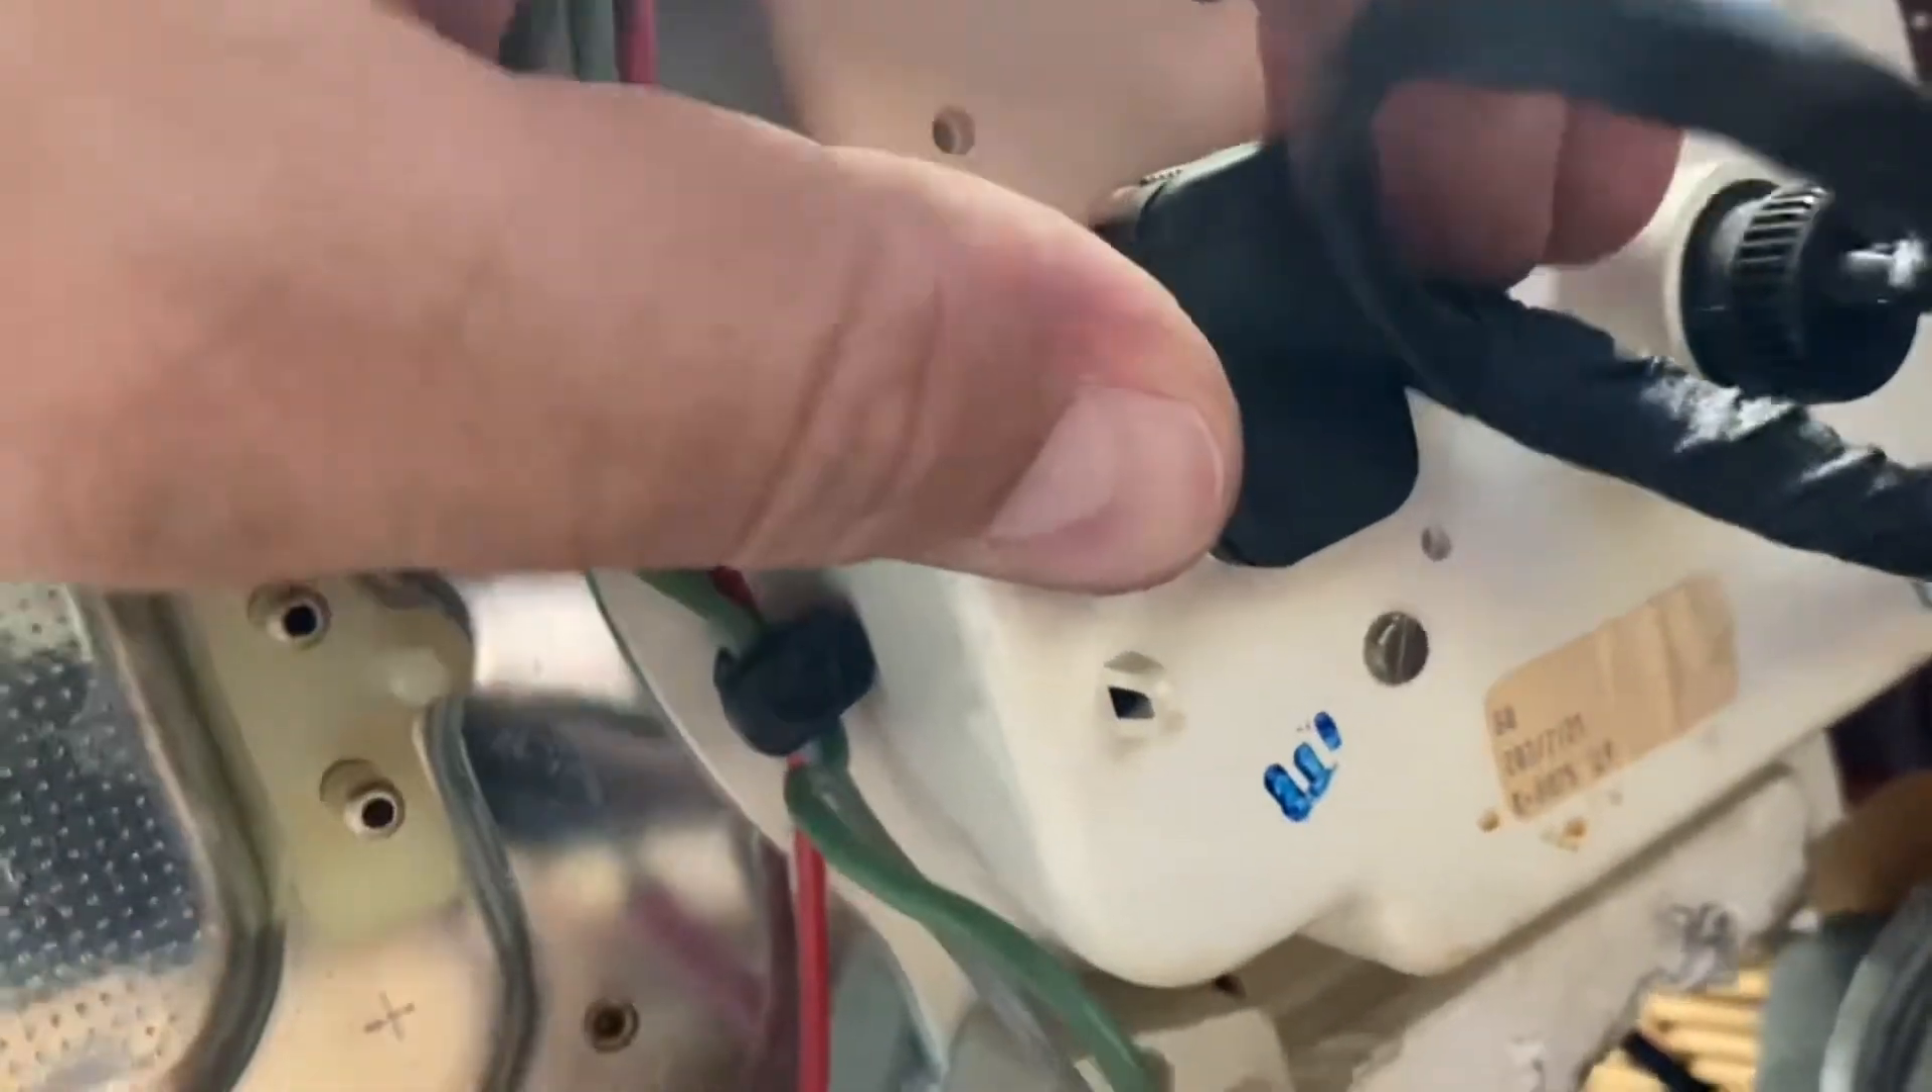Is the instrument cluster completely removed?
No.